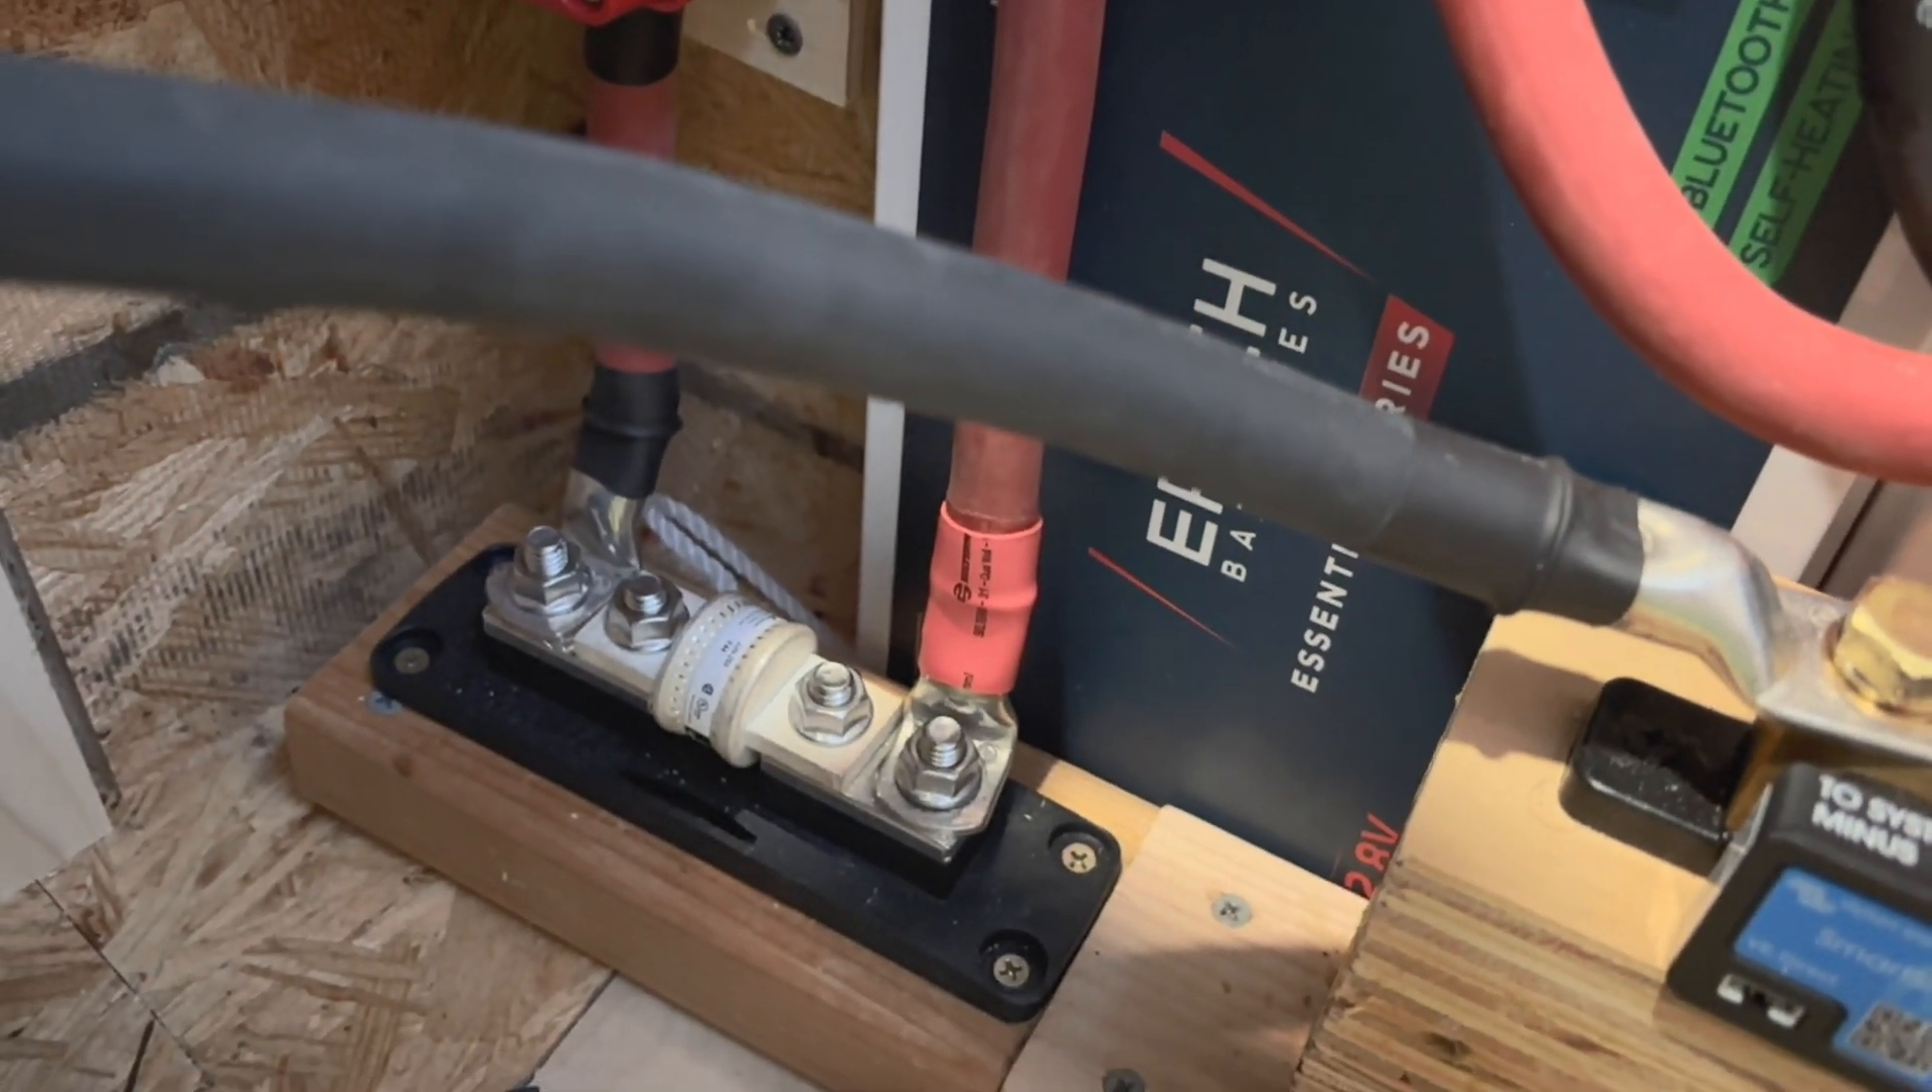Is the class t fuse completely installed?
Yes.